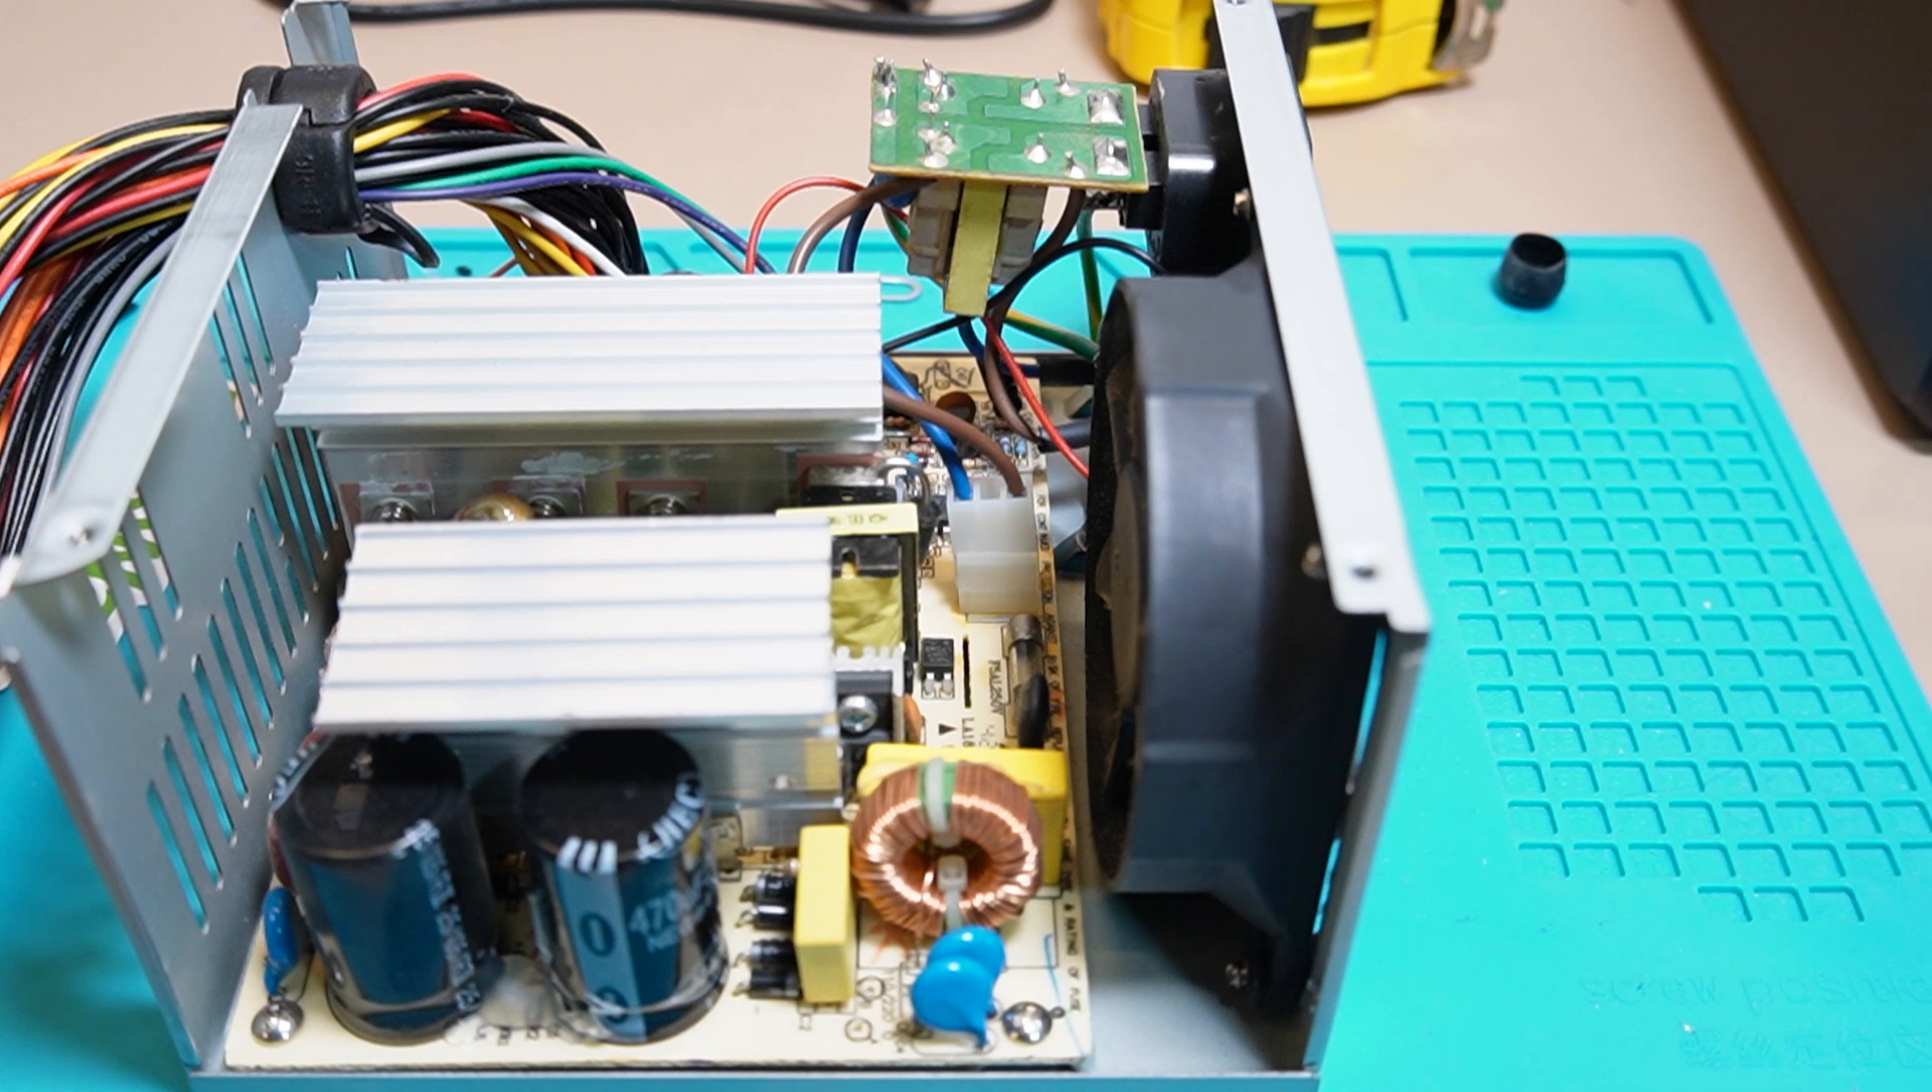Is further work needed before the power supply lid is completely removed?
No.